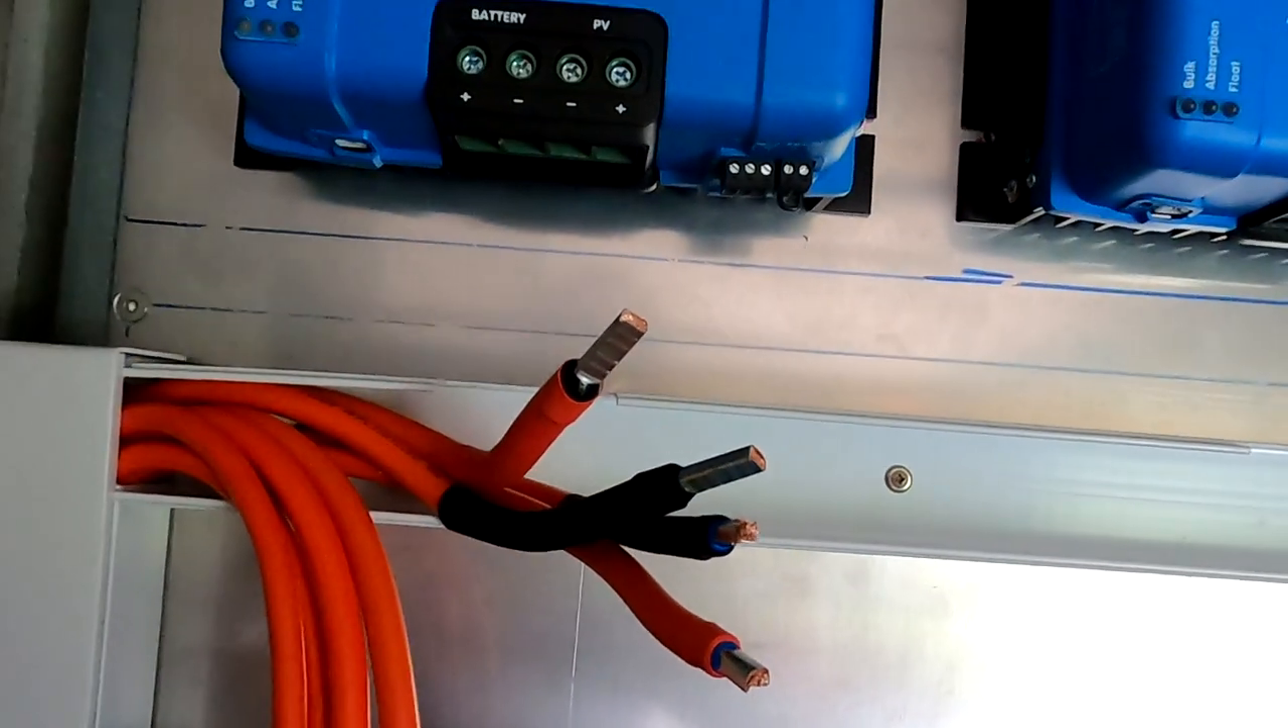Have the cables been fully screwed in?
No.